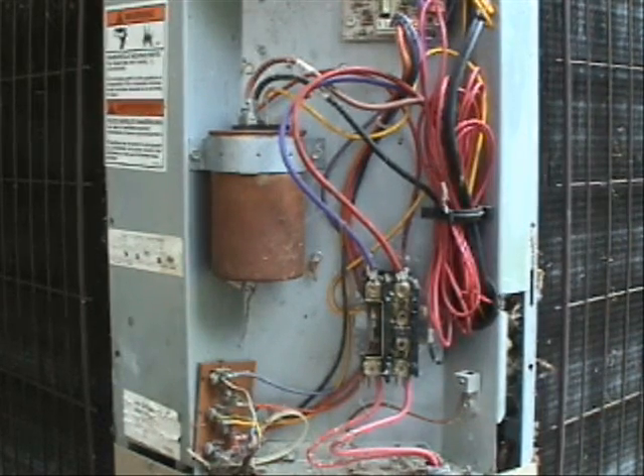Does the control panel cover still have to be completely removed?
No.